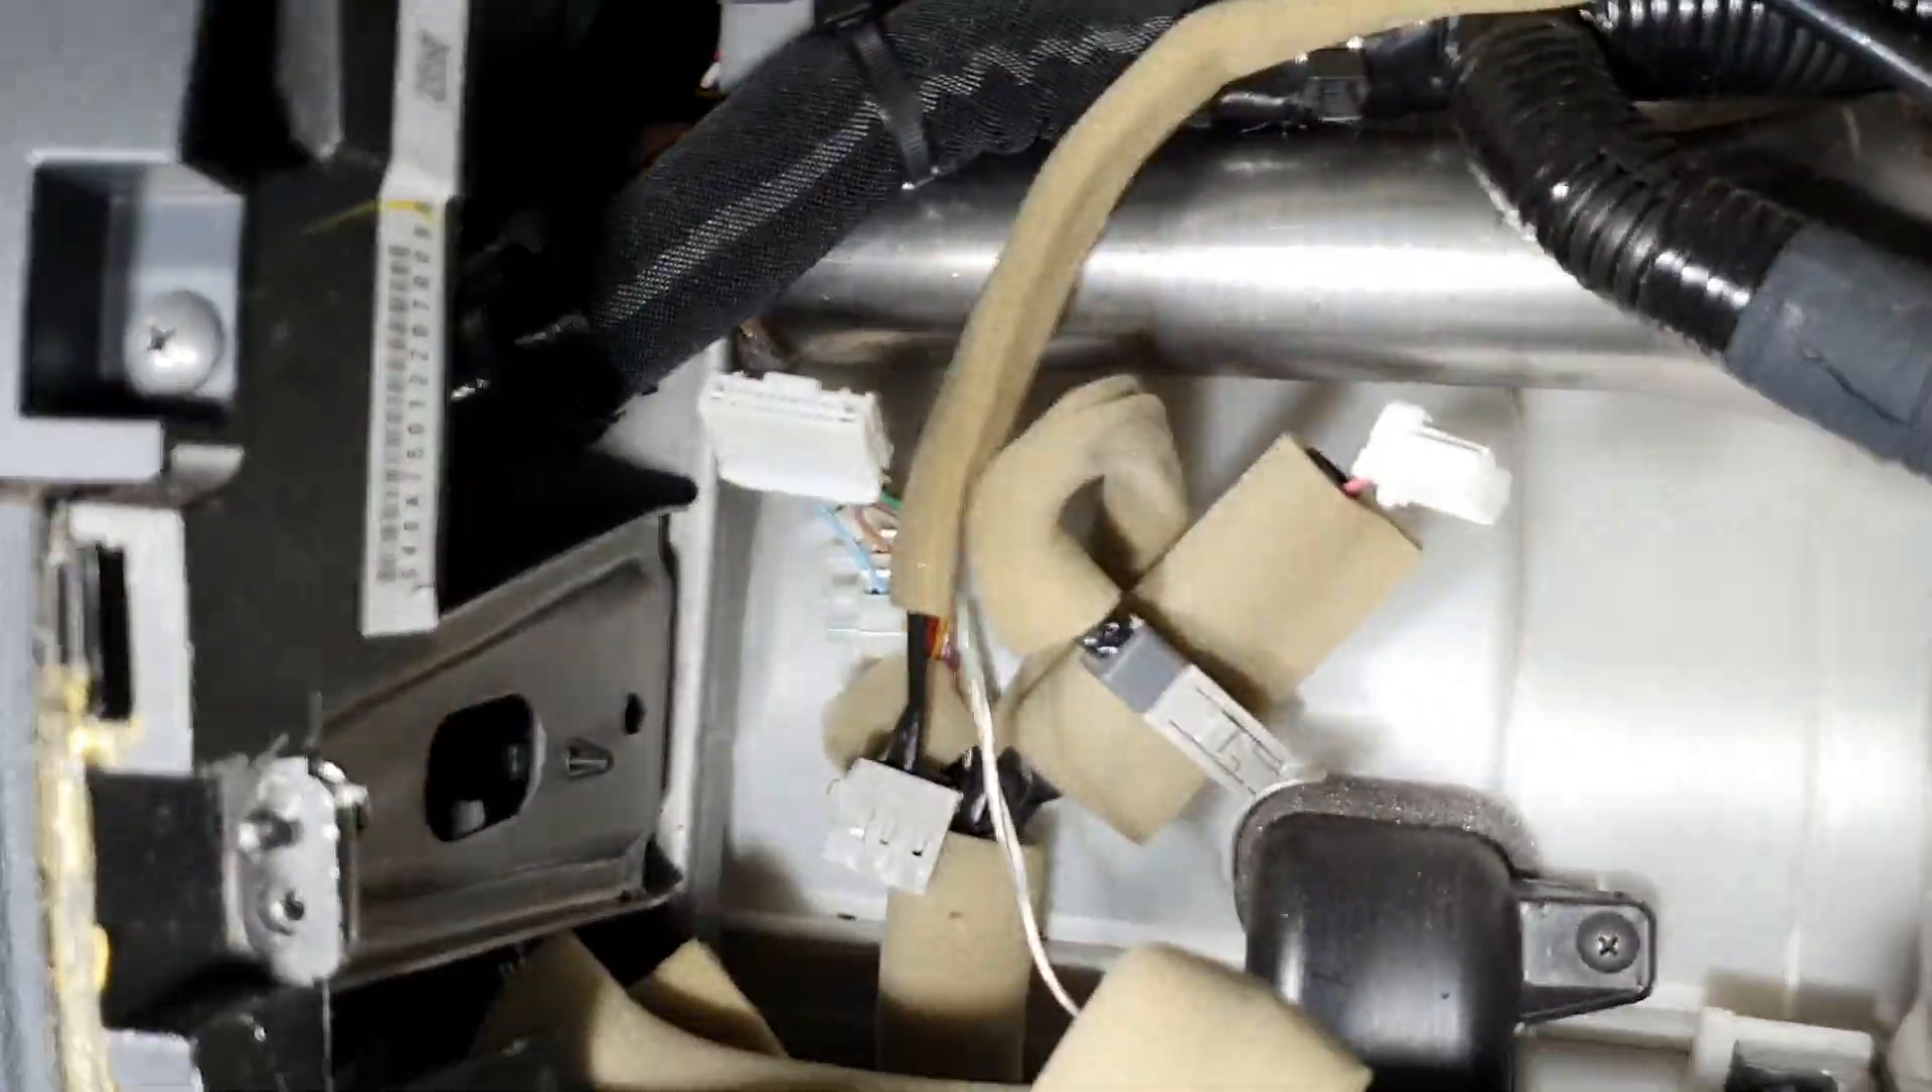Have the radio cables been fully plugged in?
No.